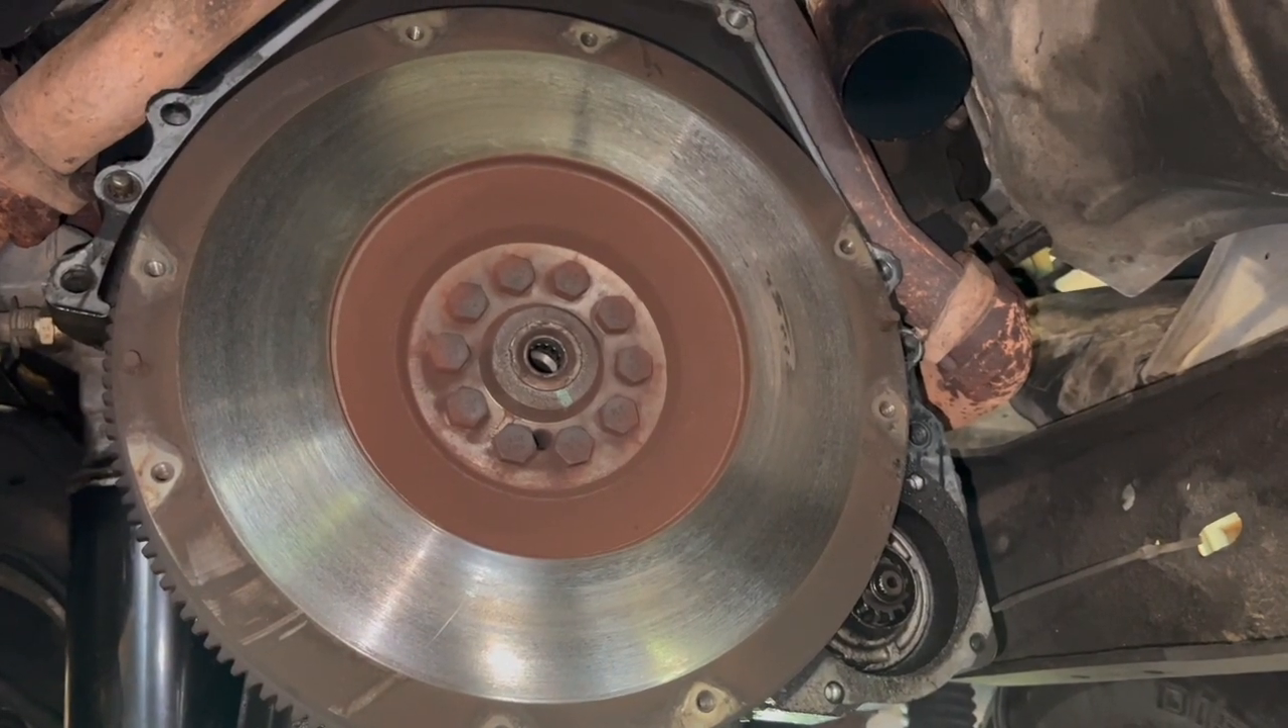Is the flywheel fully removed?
No.